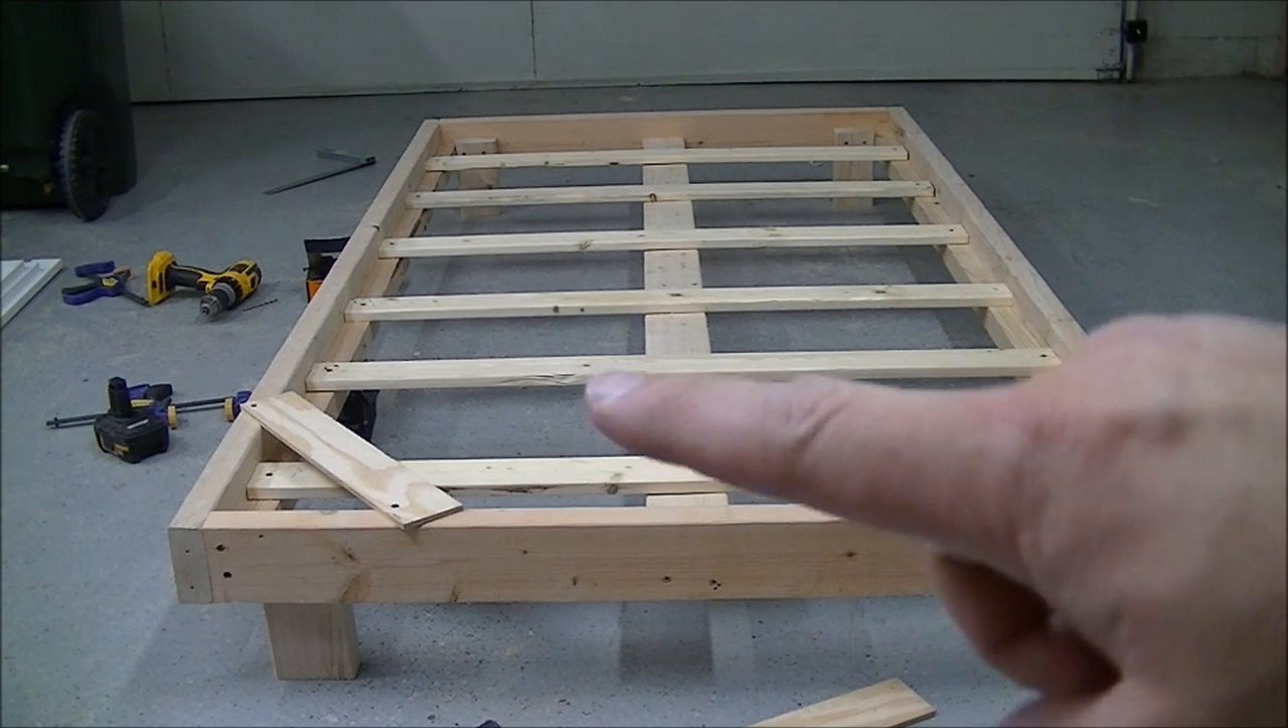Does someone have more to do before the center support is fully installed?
No.